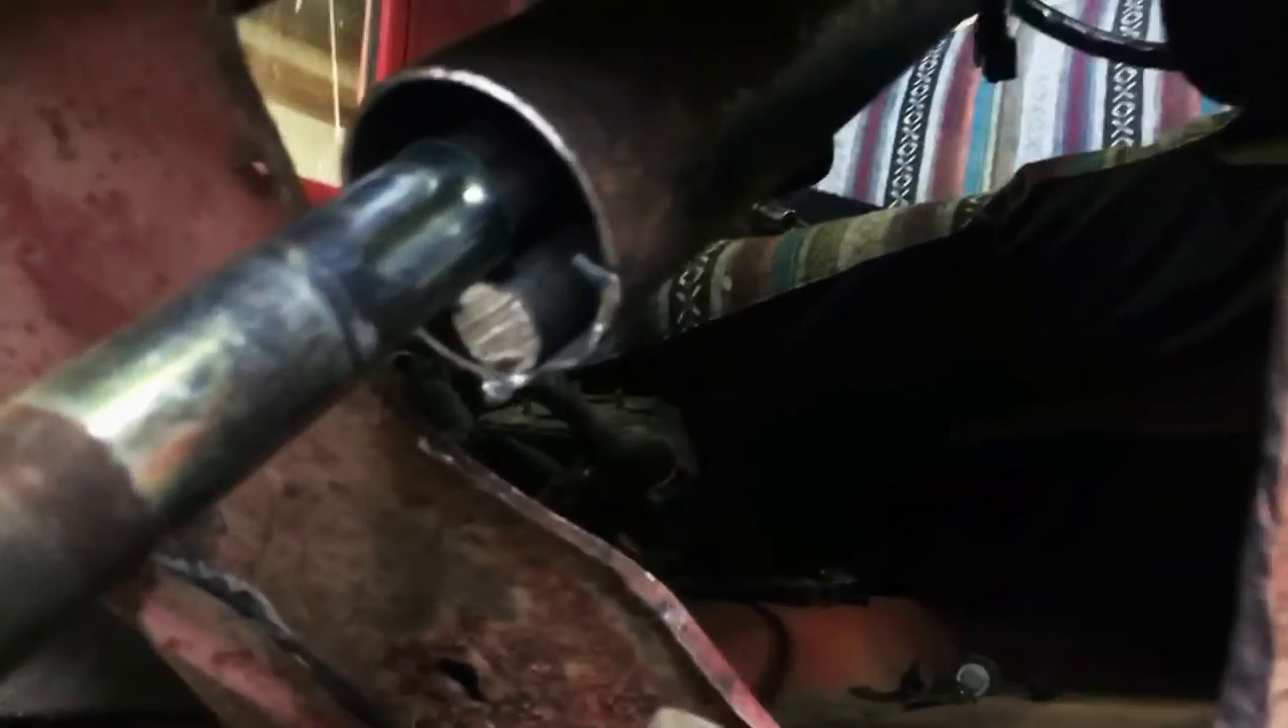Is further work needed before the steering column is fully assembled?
Yes.